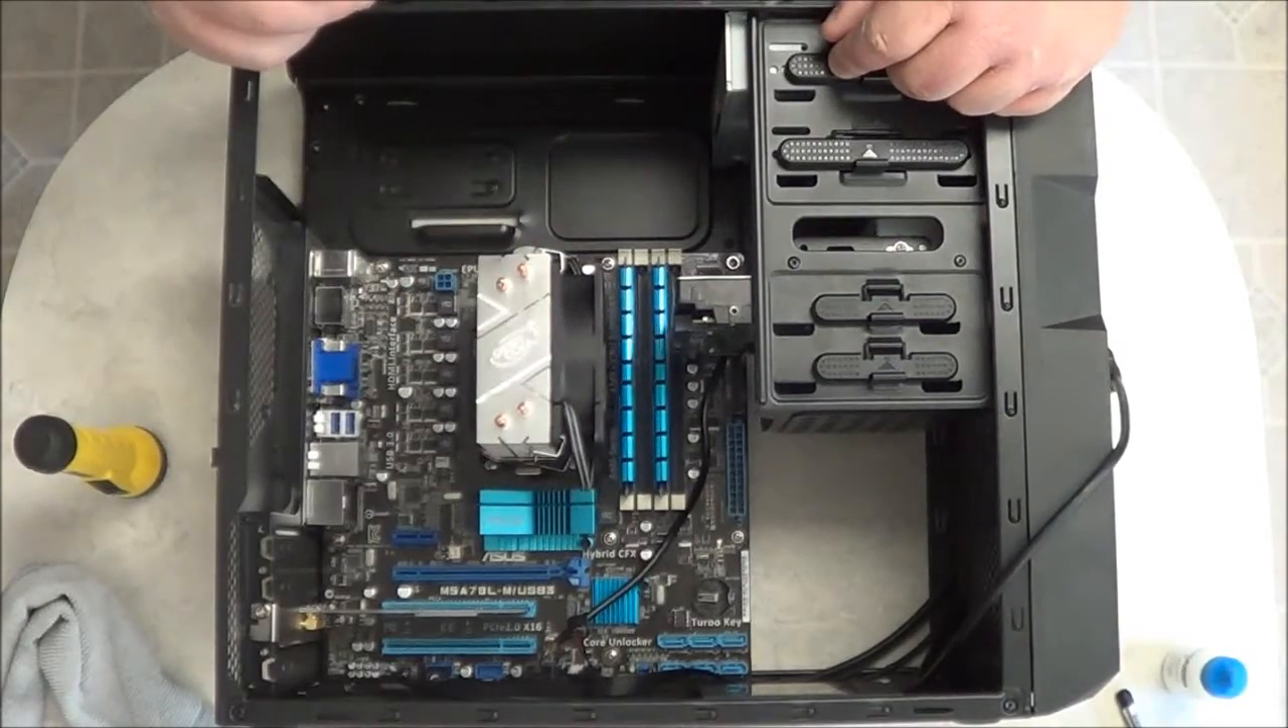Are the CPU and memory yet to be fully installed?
No.